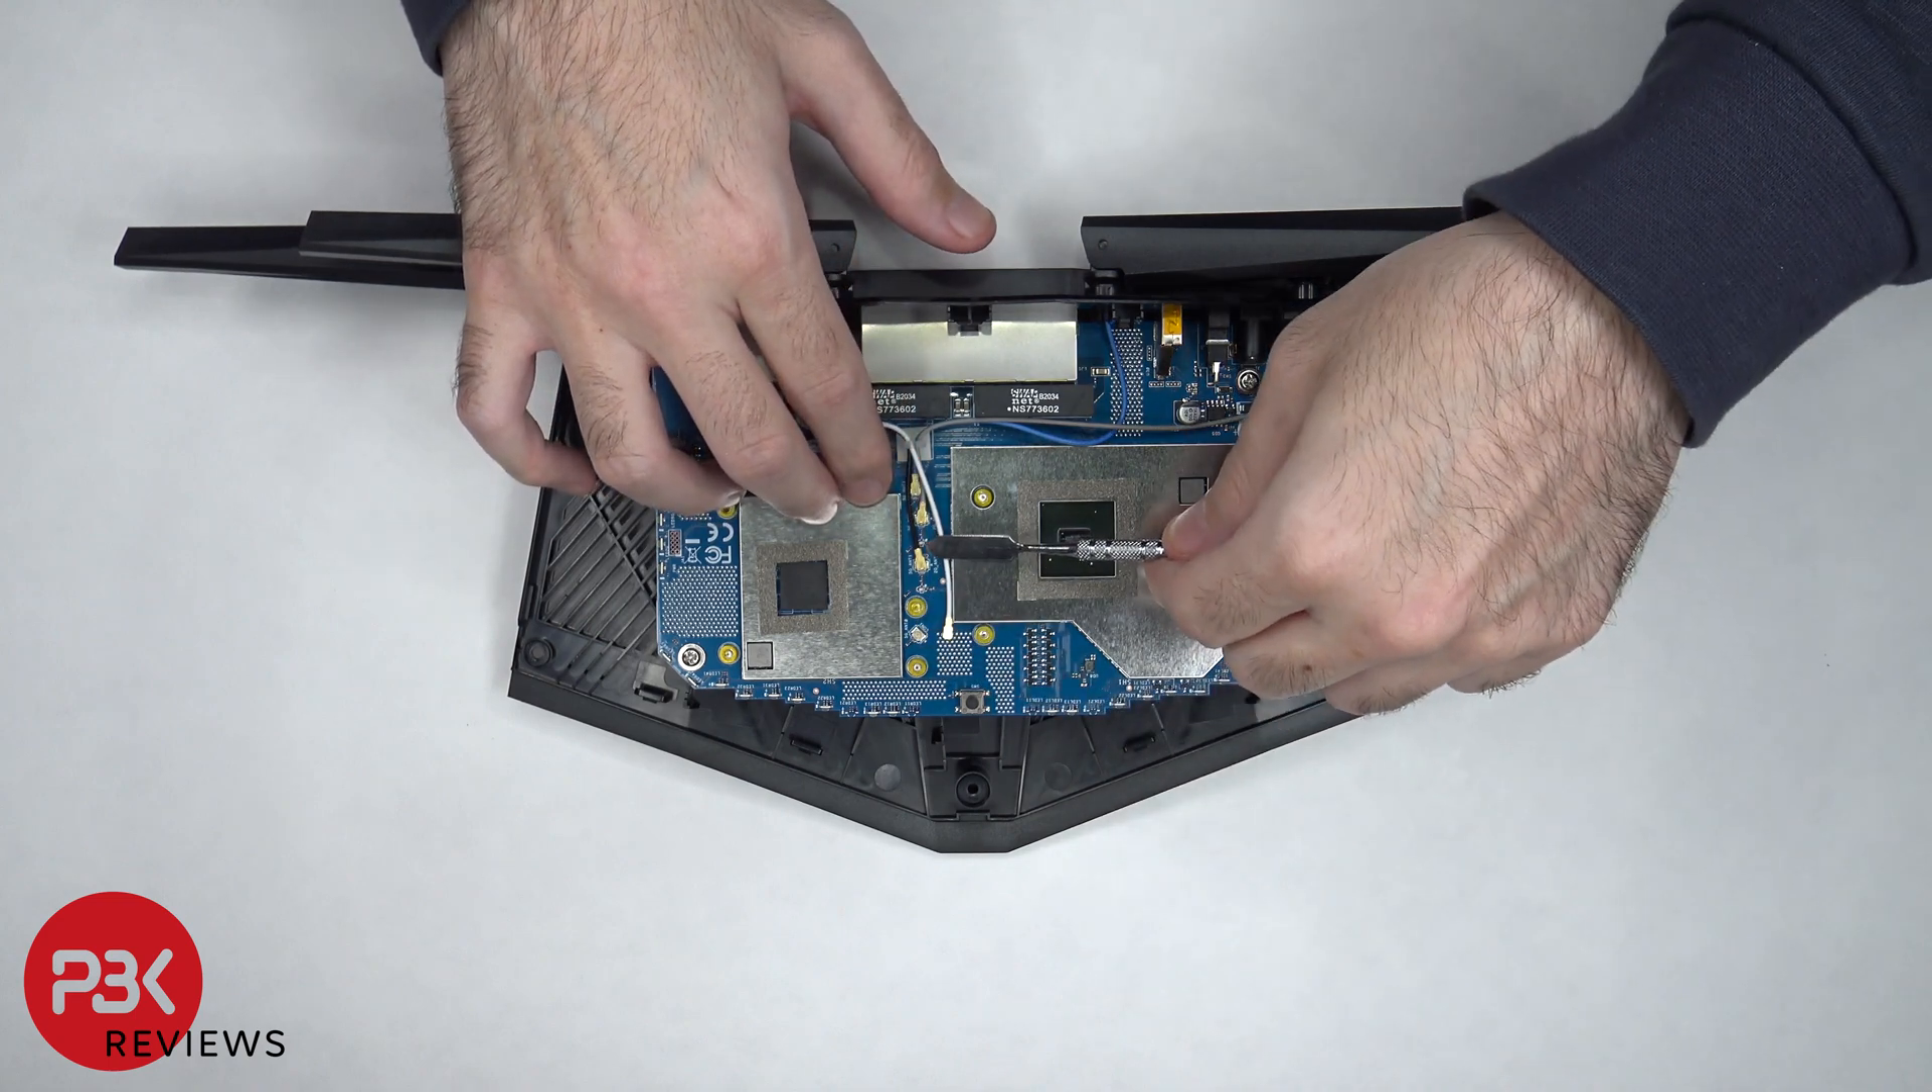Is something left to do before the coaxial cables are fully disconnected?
Yes.